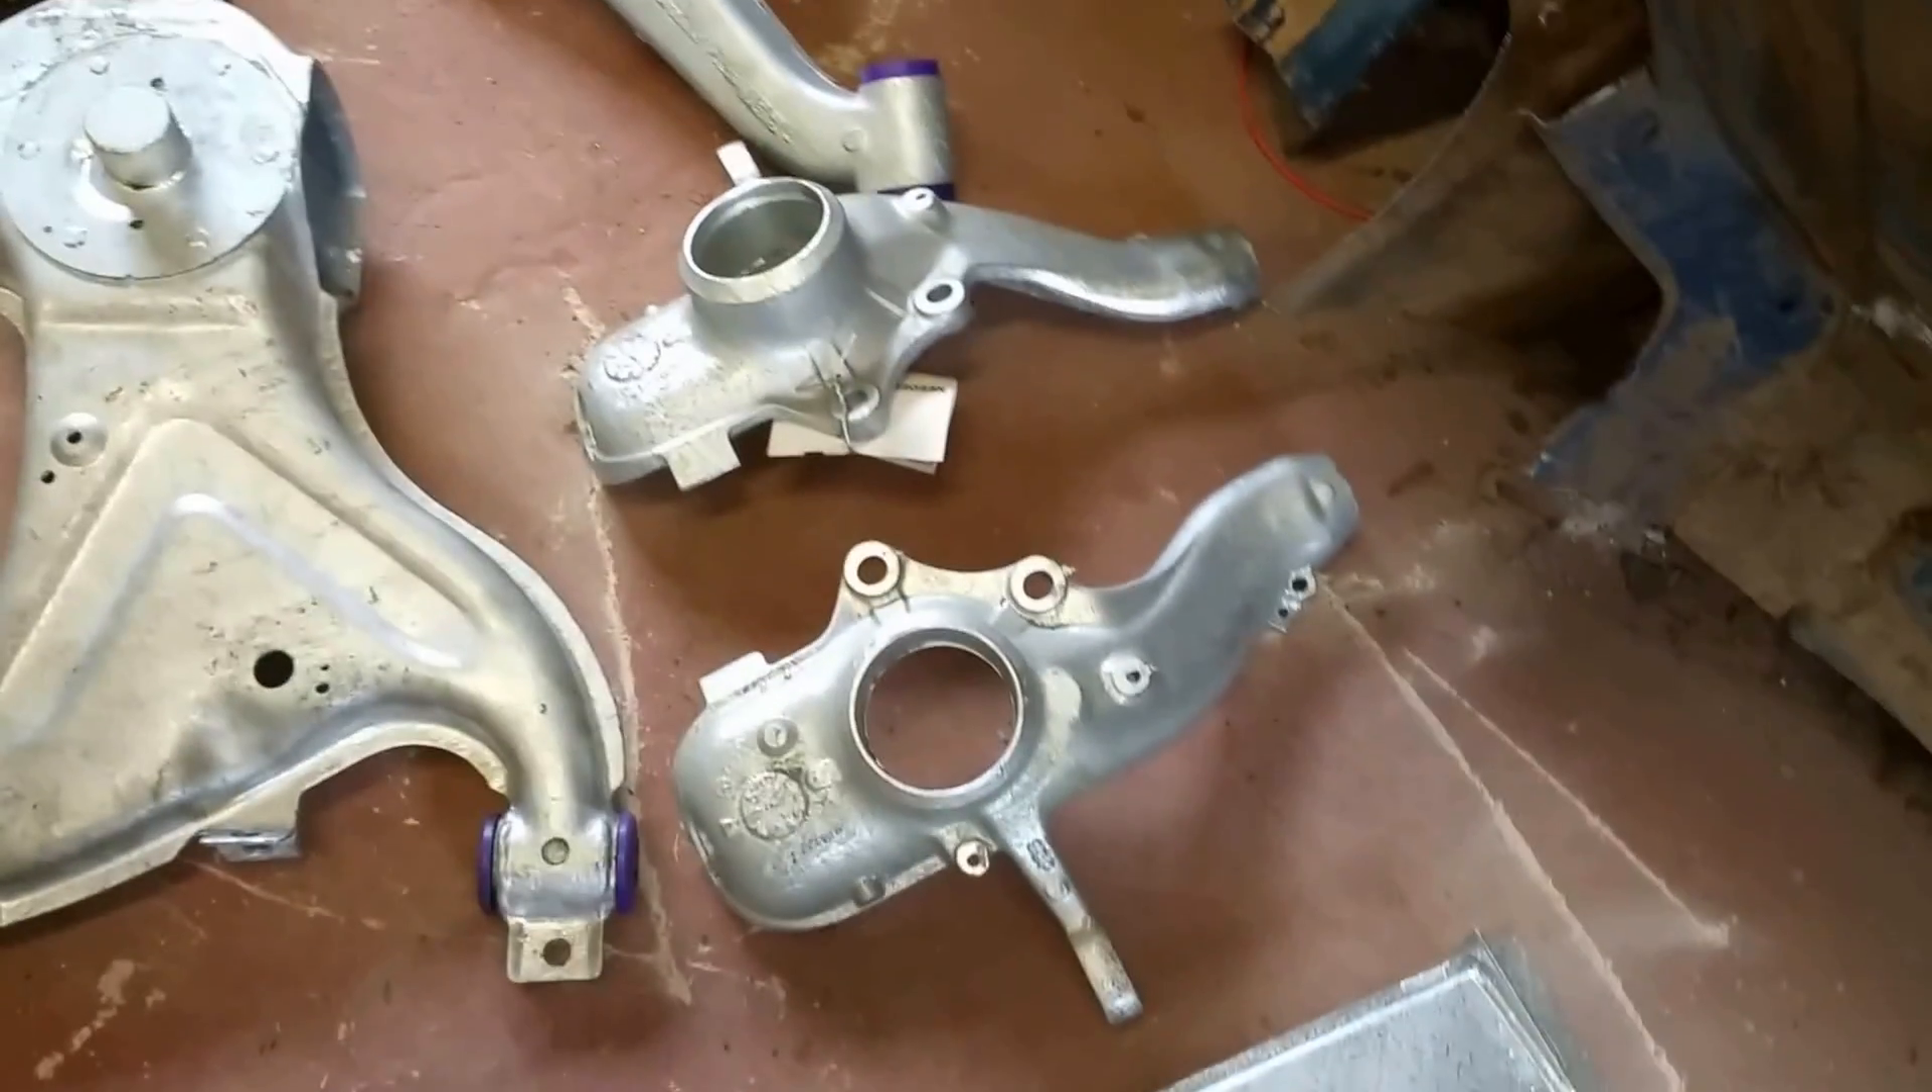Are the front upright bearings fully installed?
No.